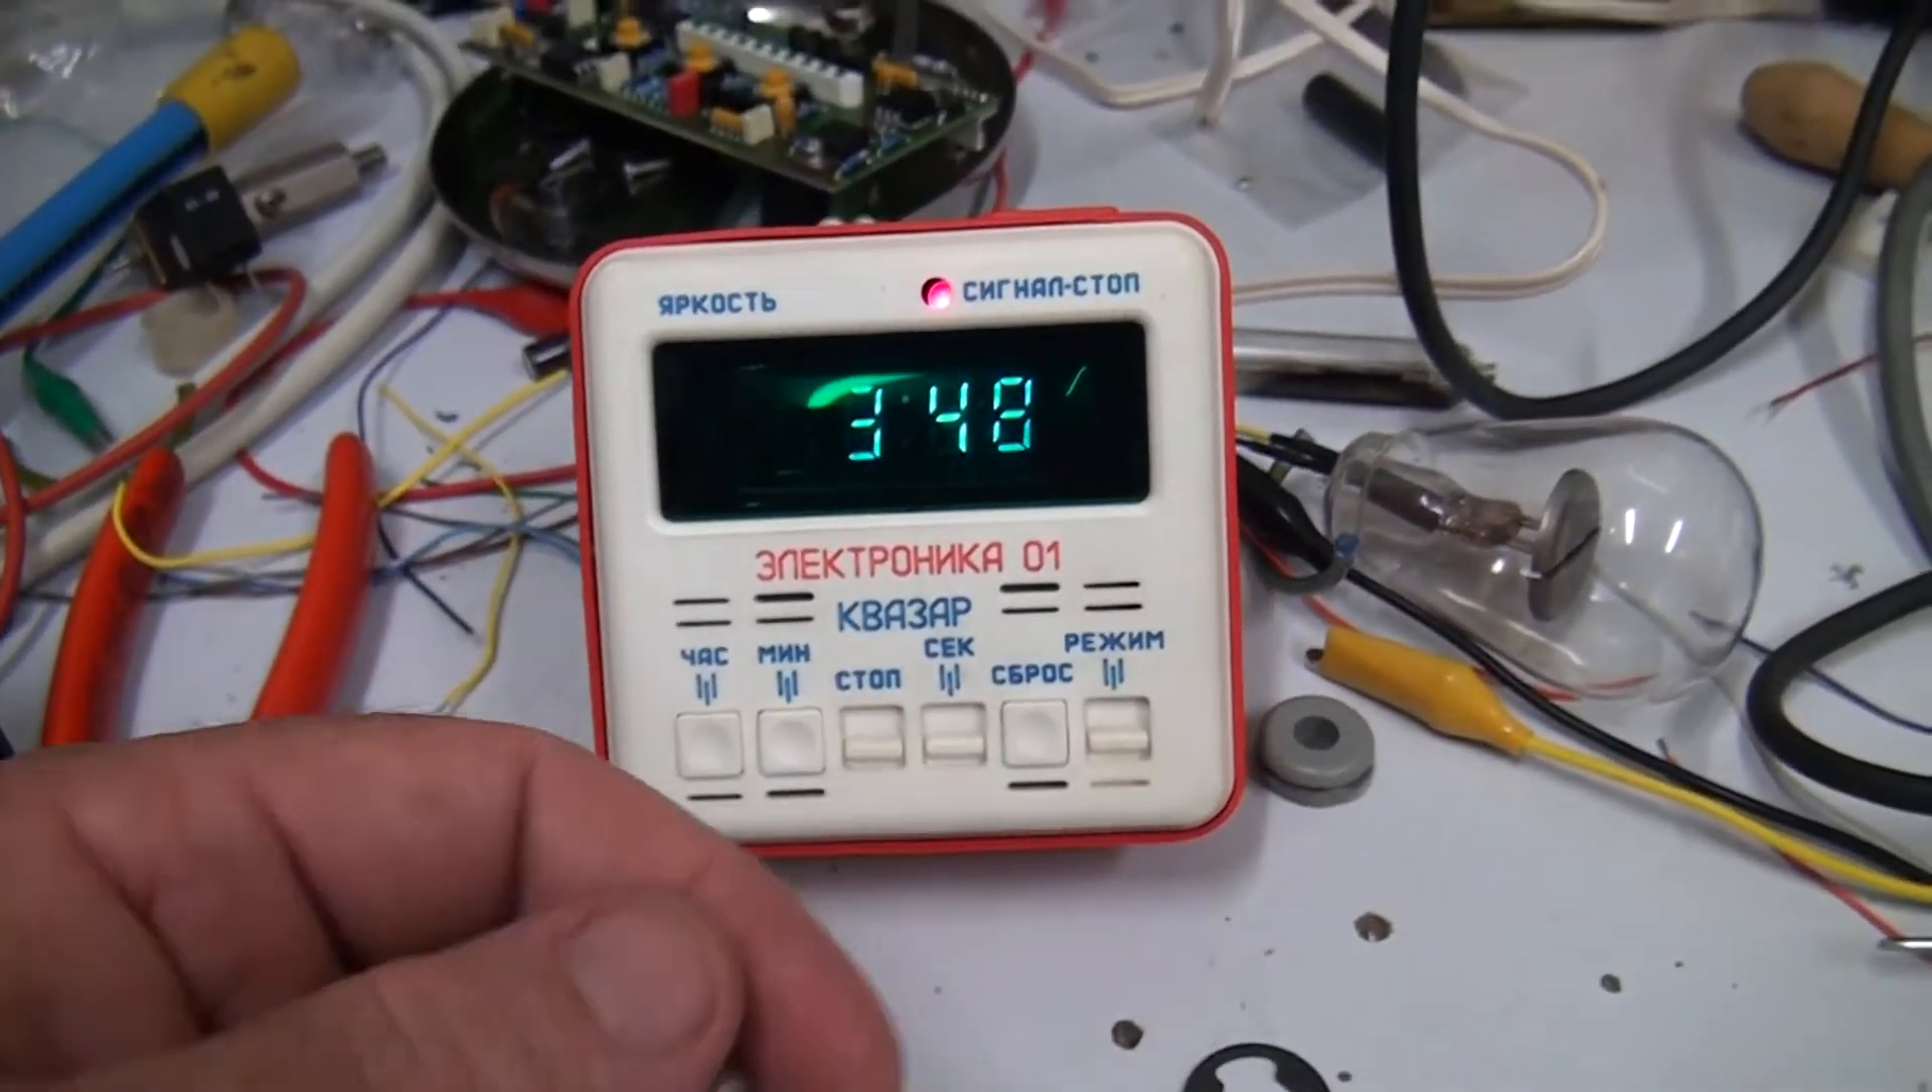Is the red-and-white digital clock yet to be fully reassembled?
No.